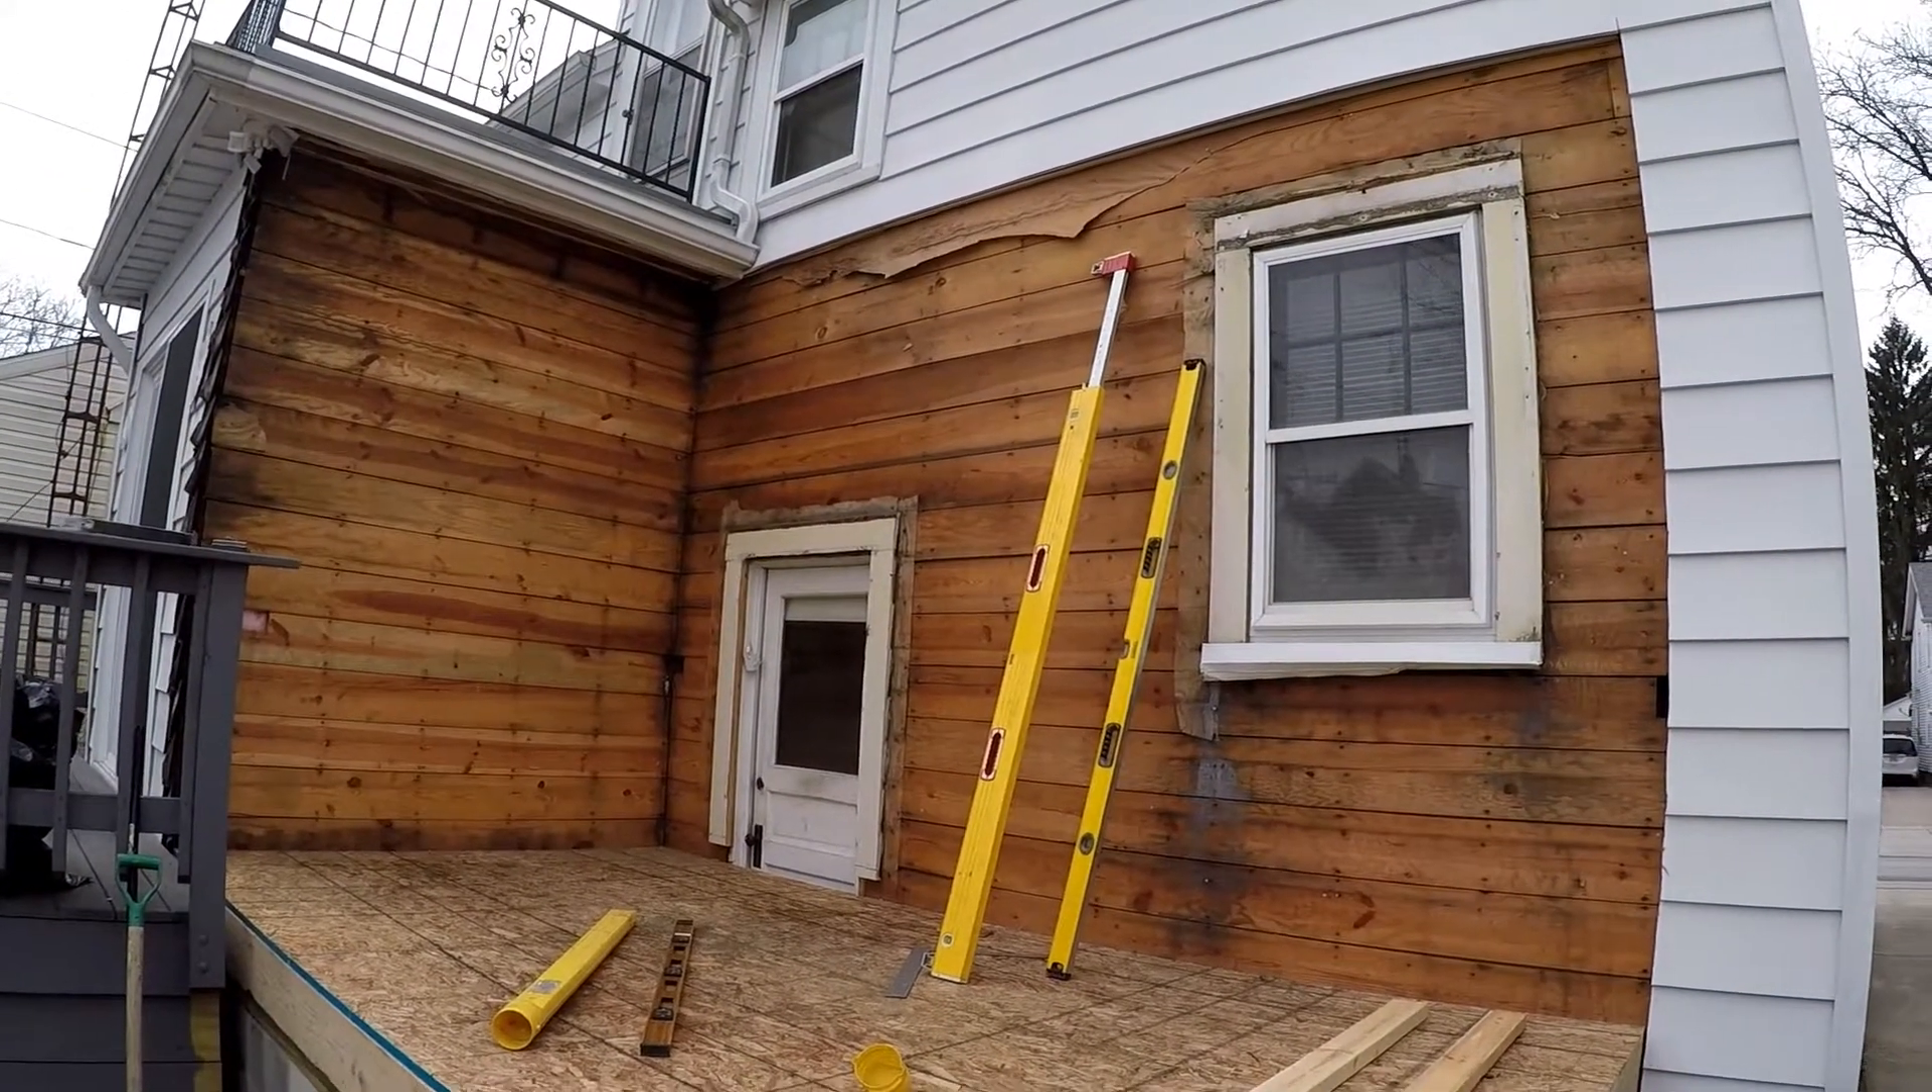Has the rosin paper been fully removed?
No.